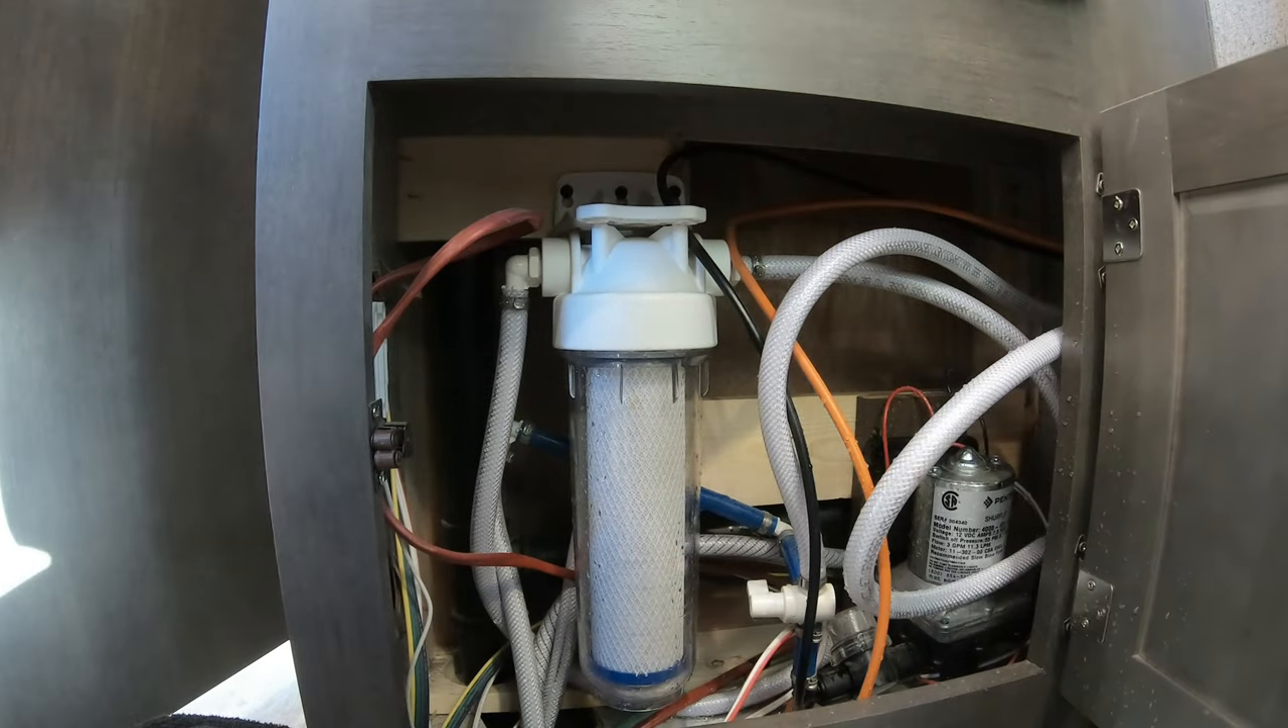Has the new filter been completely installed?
Yes.